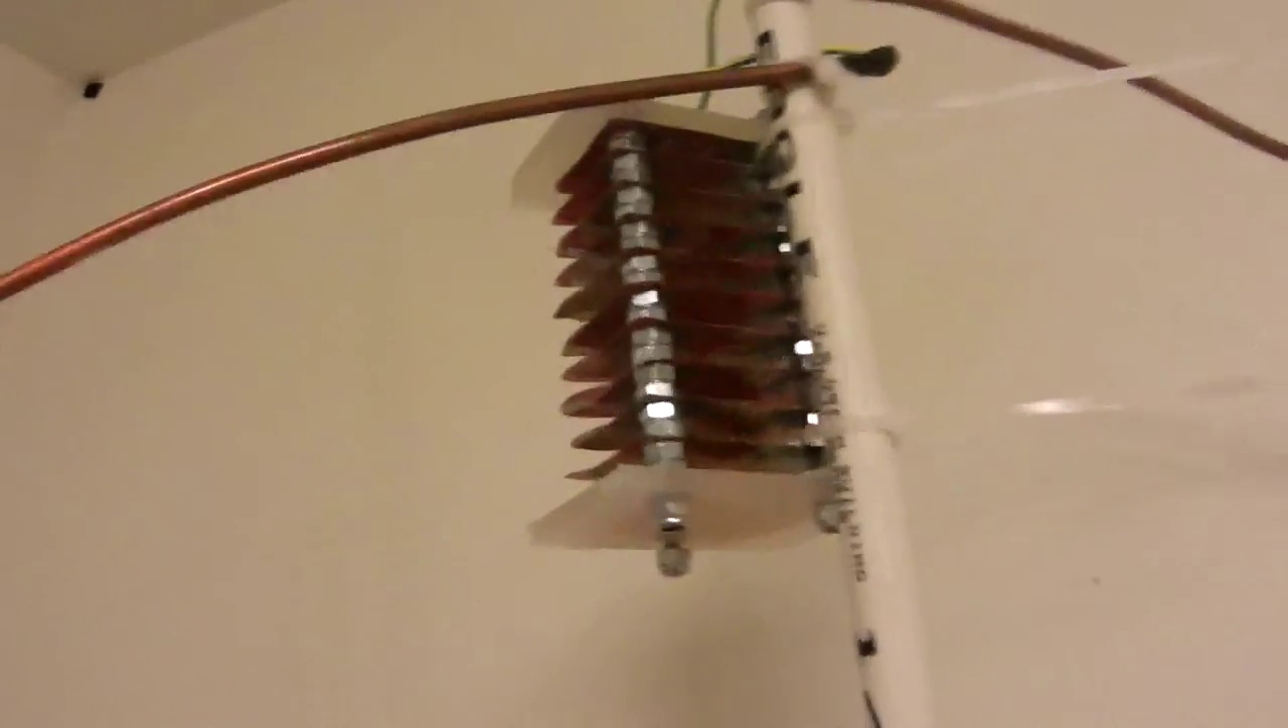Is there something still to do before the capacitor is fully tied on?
No.